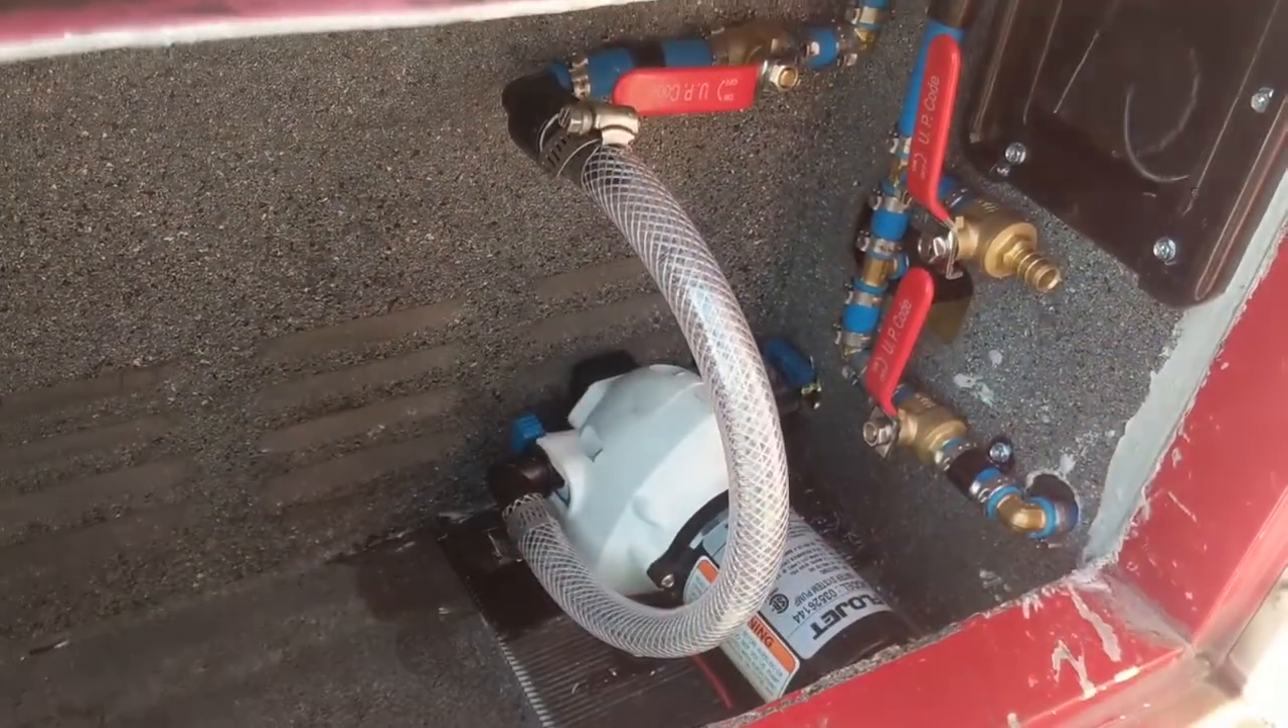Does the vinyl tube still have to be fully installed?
No.